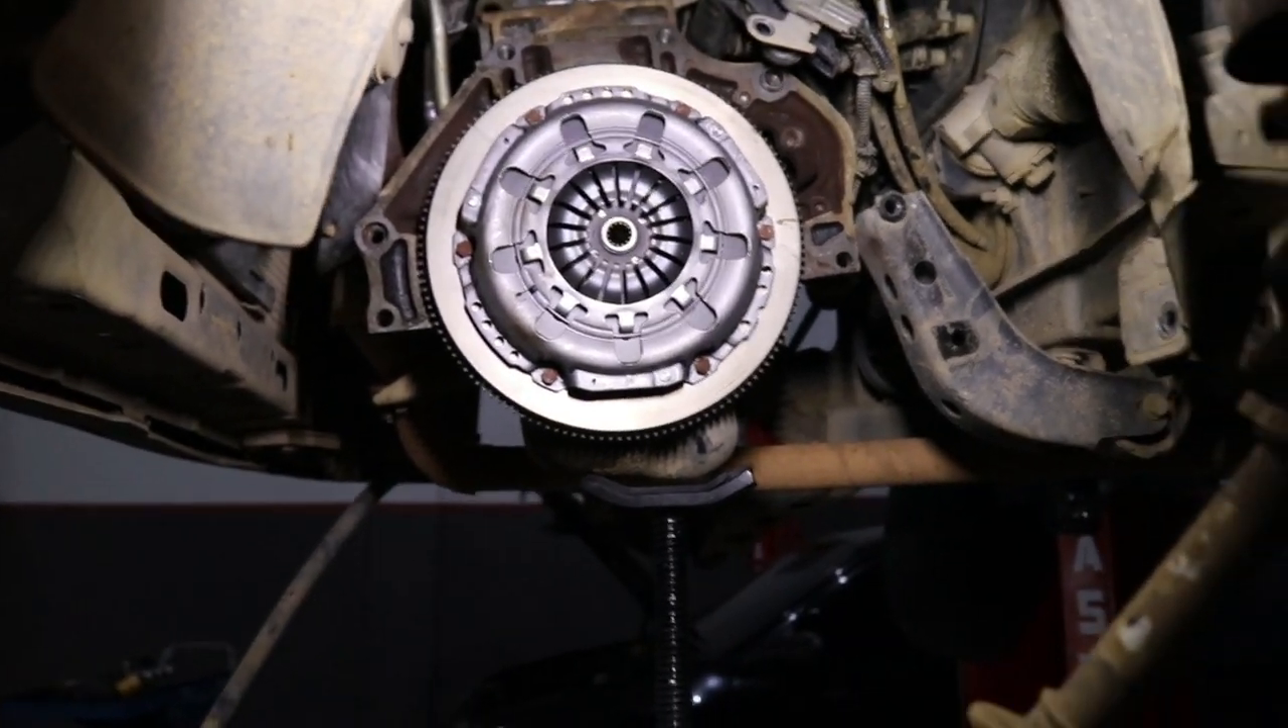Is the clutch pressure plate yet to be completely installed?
No.